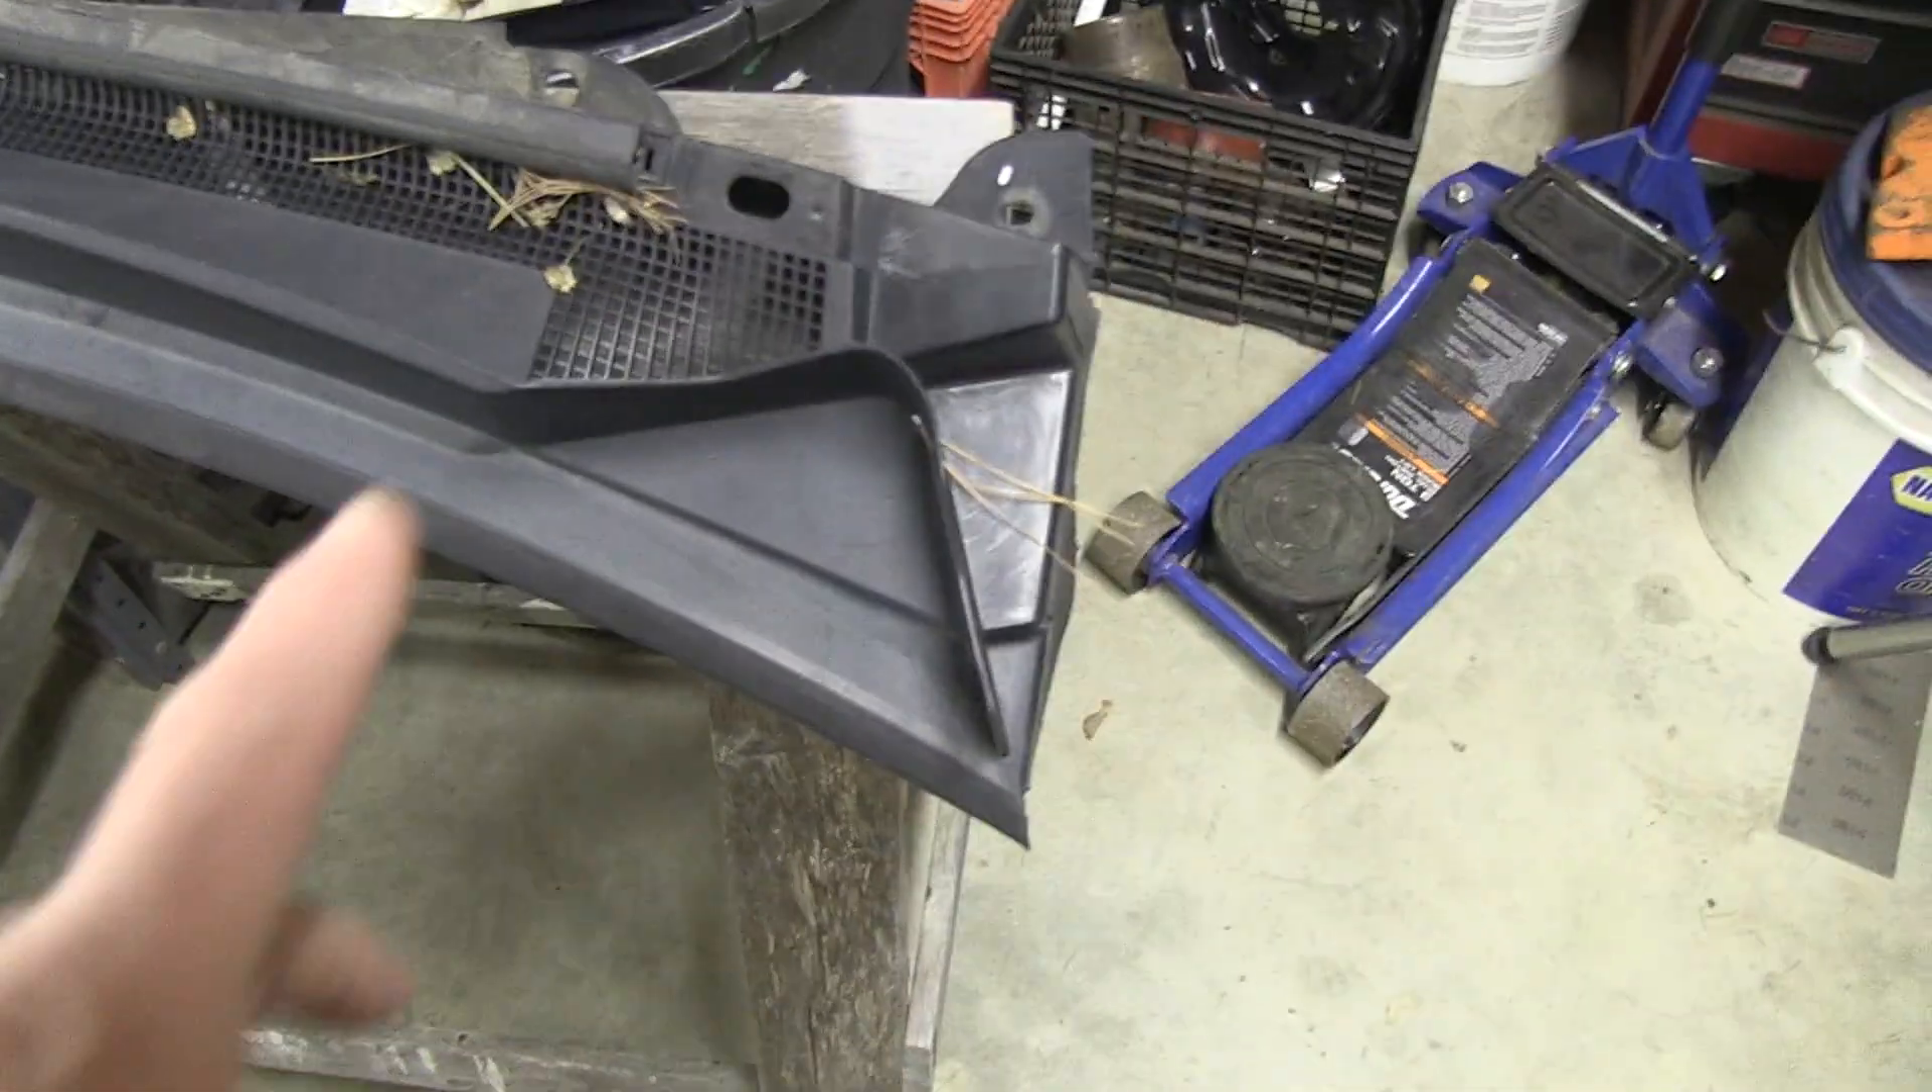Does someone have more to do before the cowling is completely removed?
No.